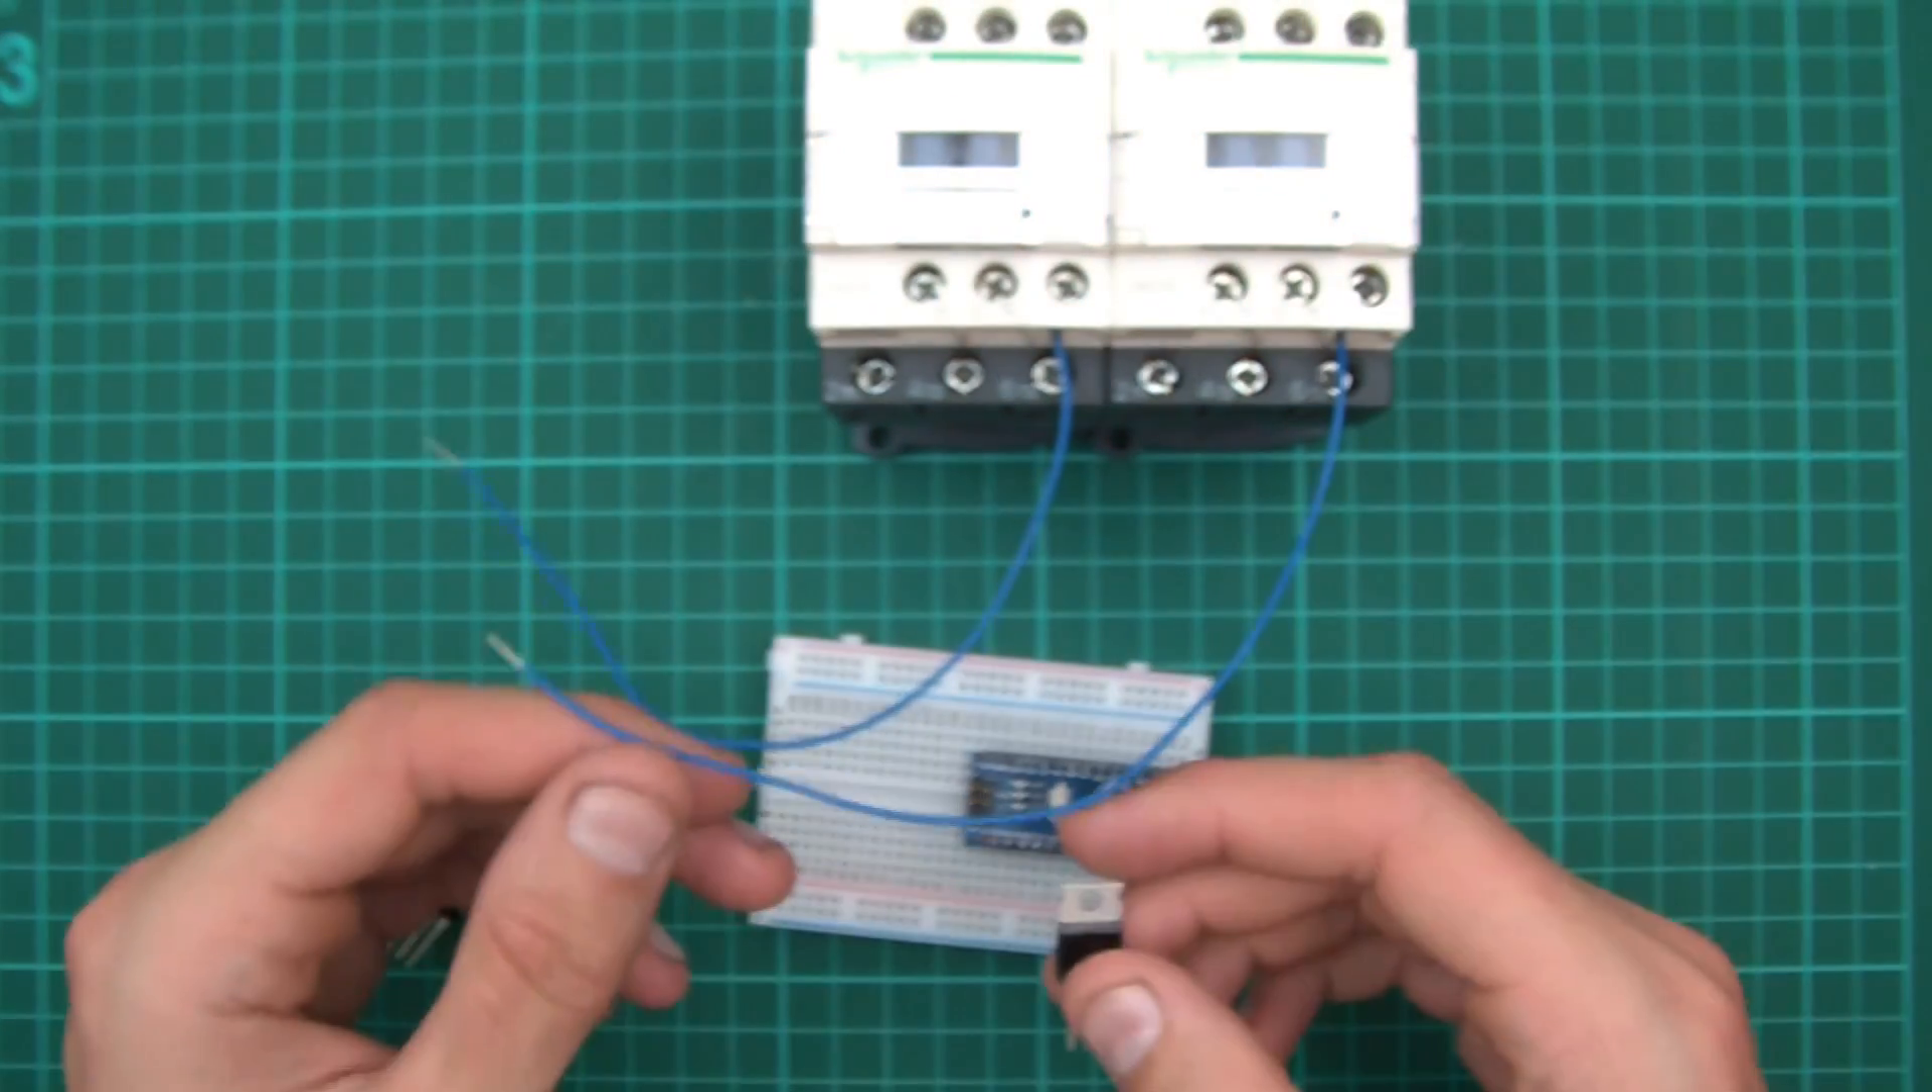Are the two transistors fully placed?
No.